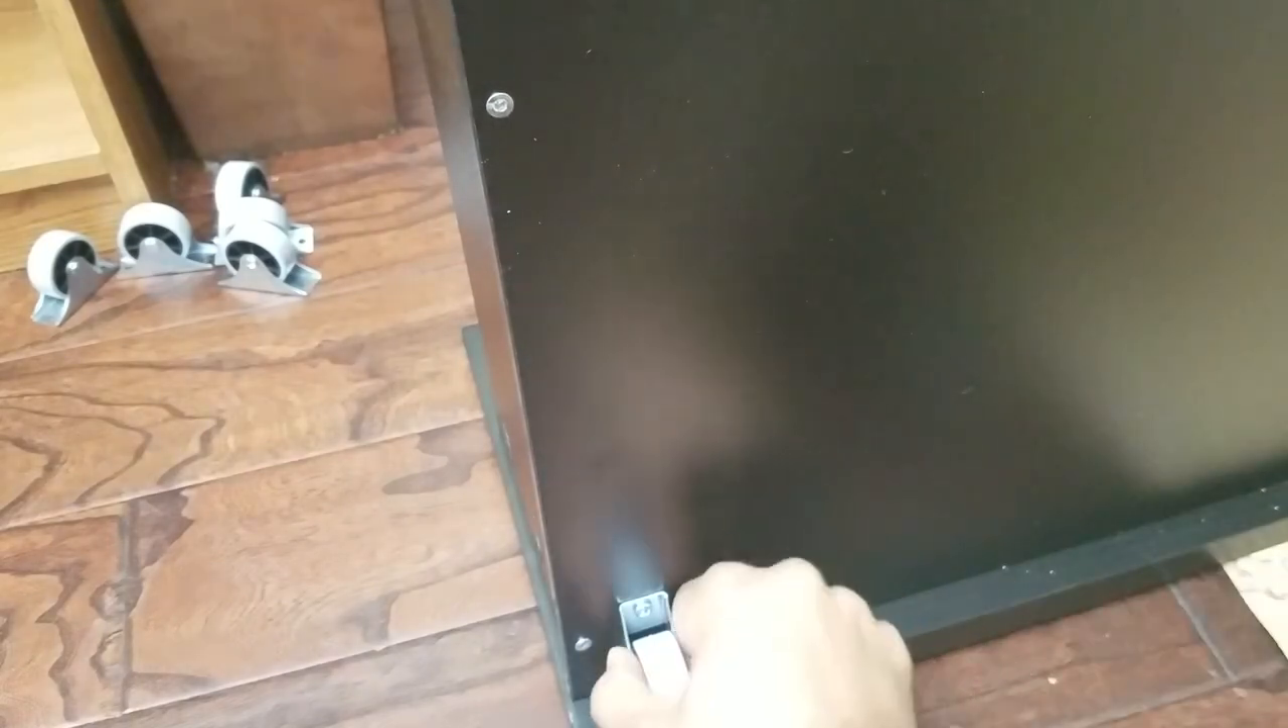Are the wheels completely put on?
No.